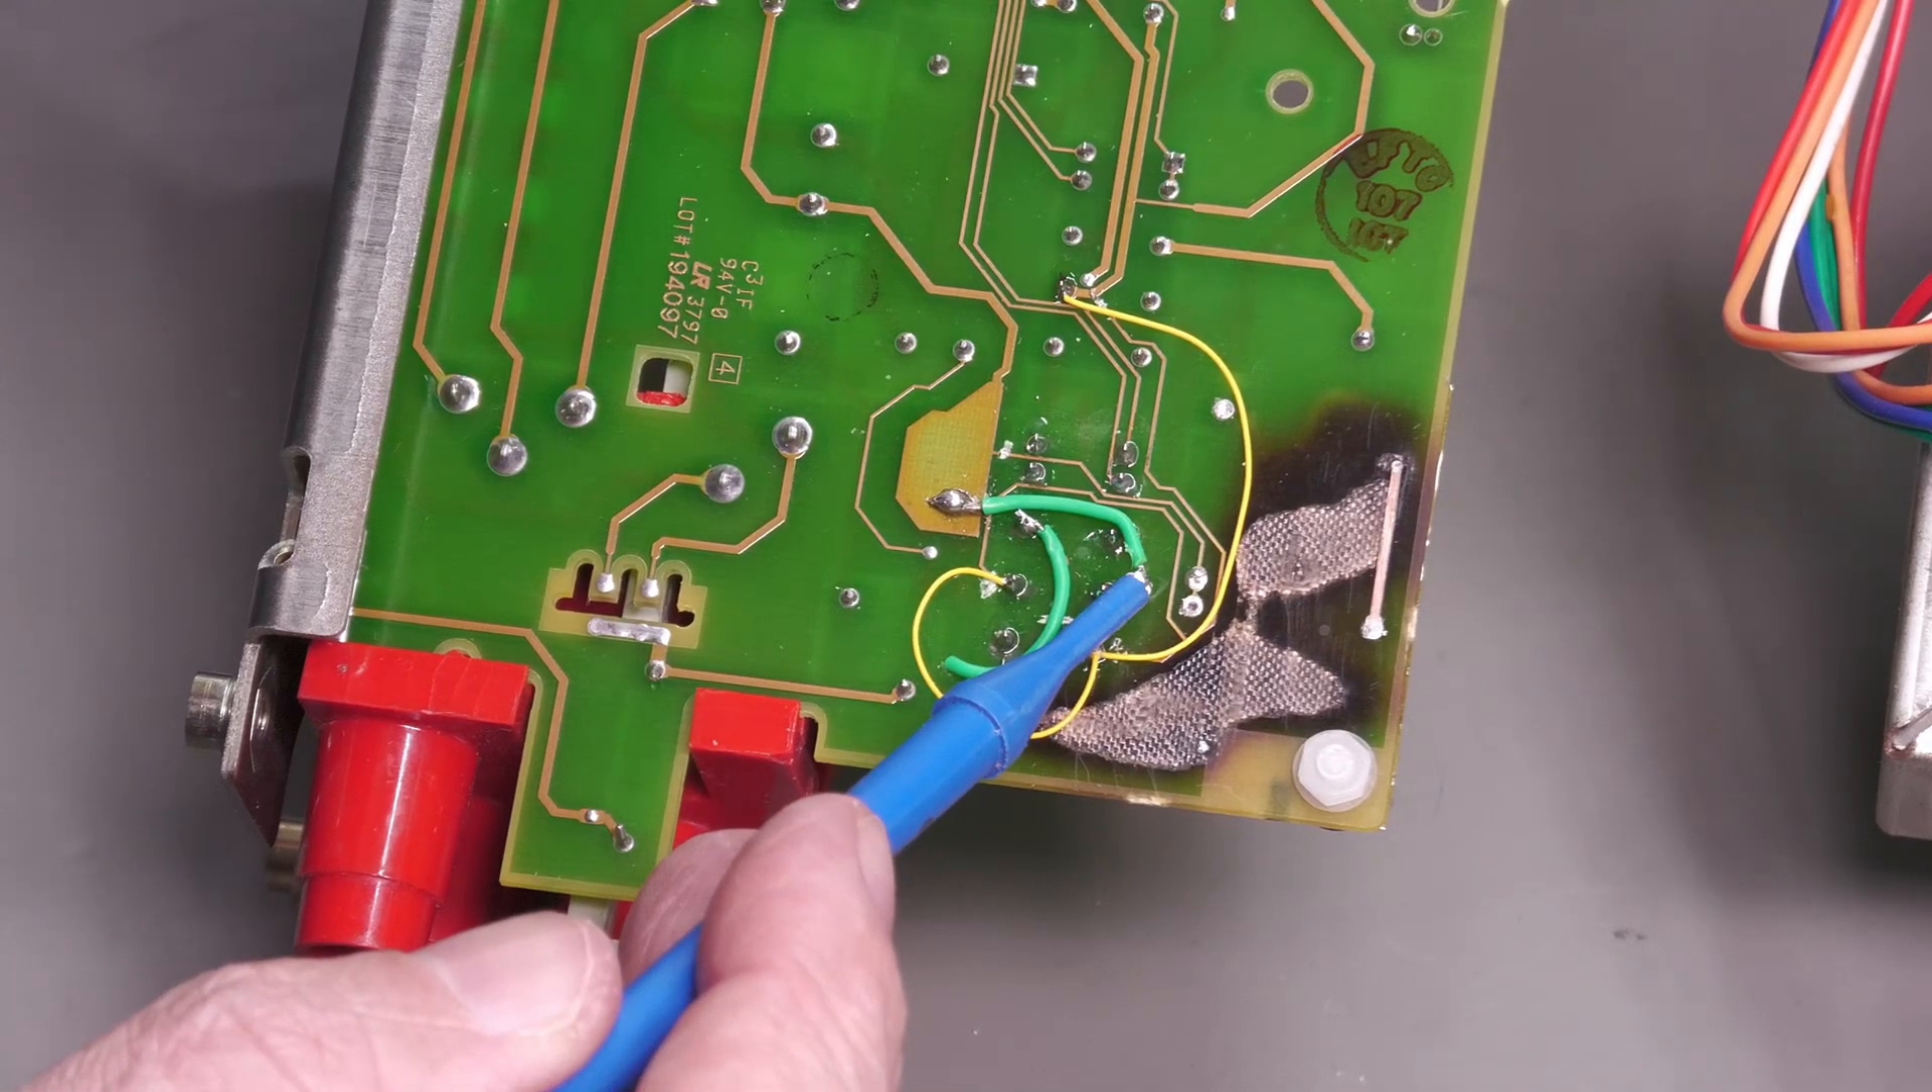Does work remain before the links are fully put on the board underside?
No.